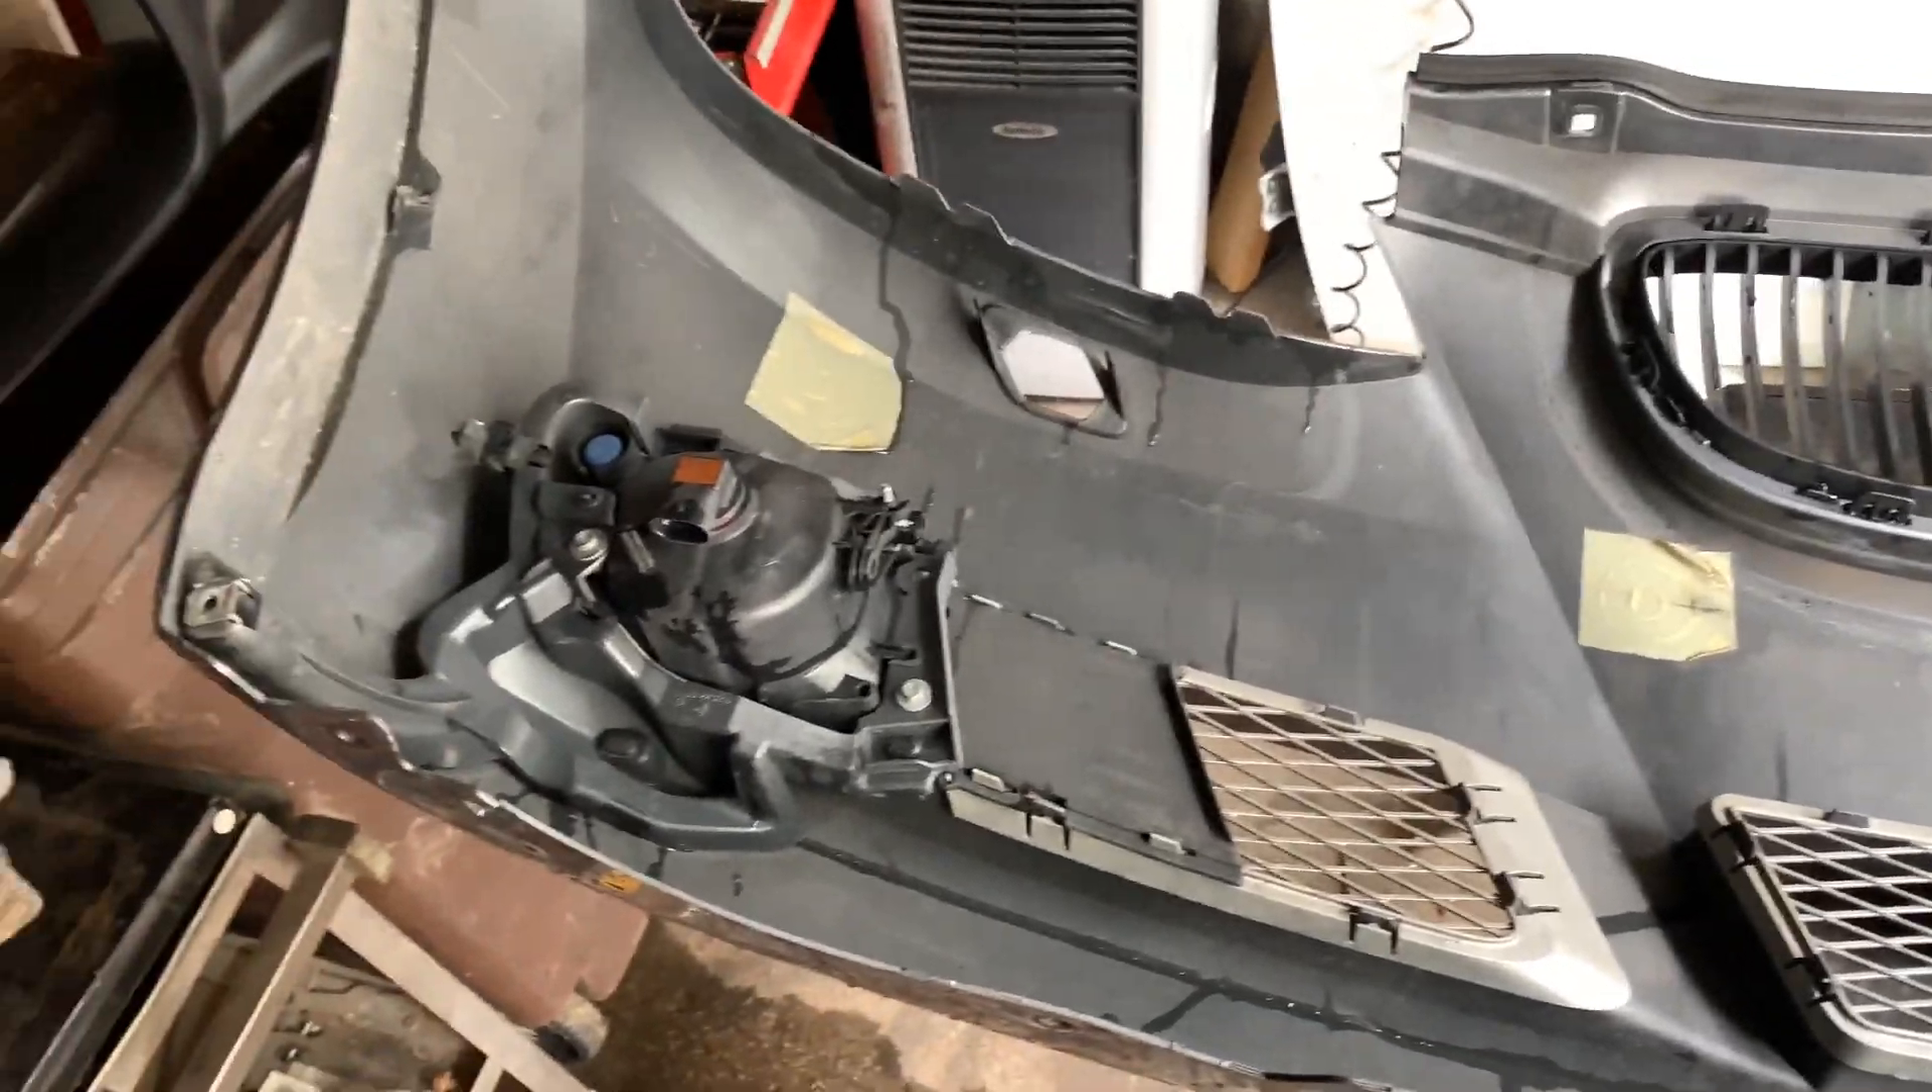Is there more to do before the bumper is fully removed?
No.